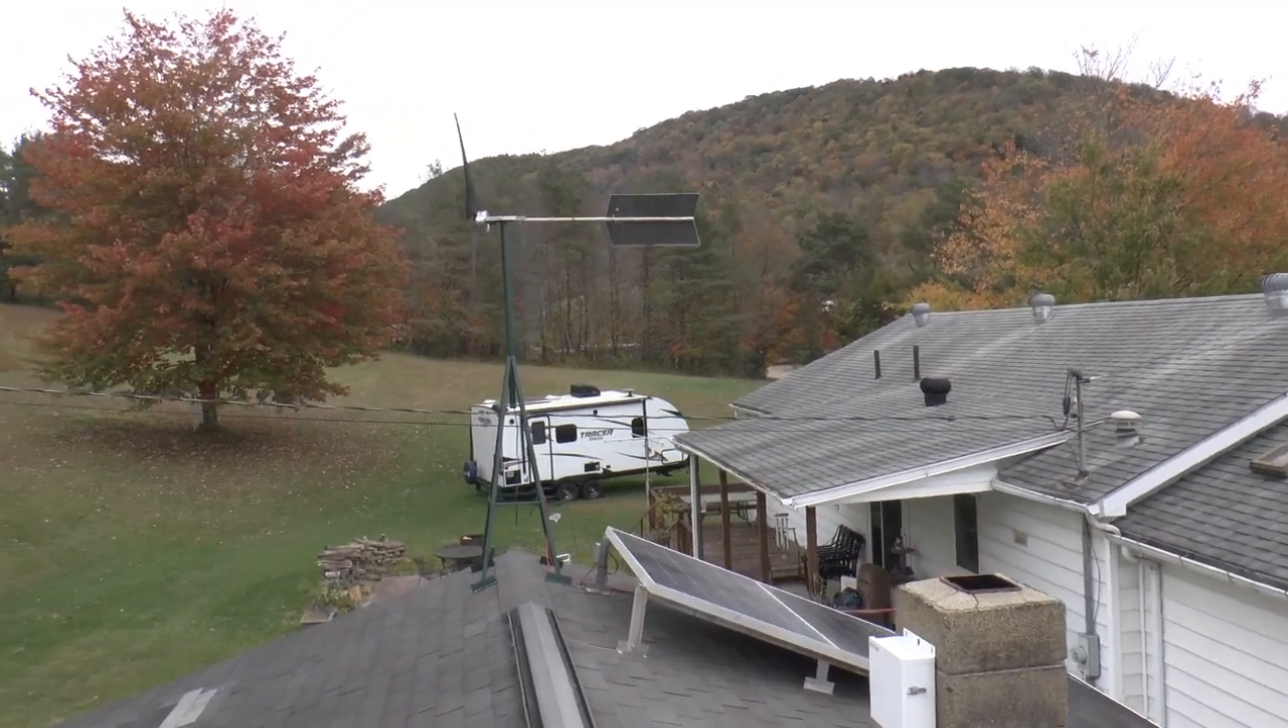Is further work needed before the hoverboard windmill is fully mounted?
No.